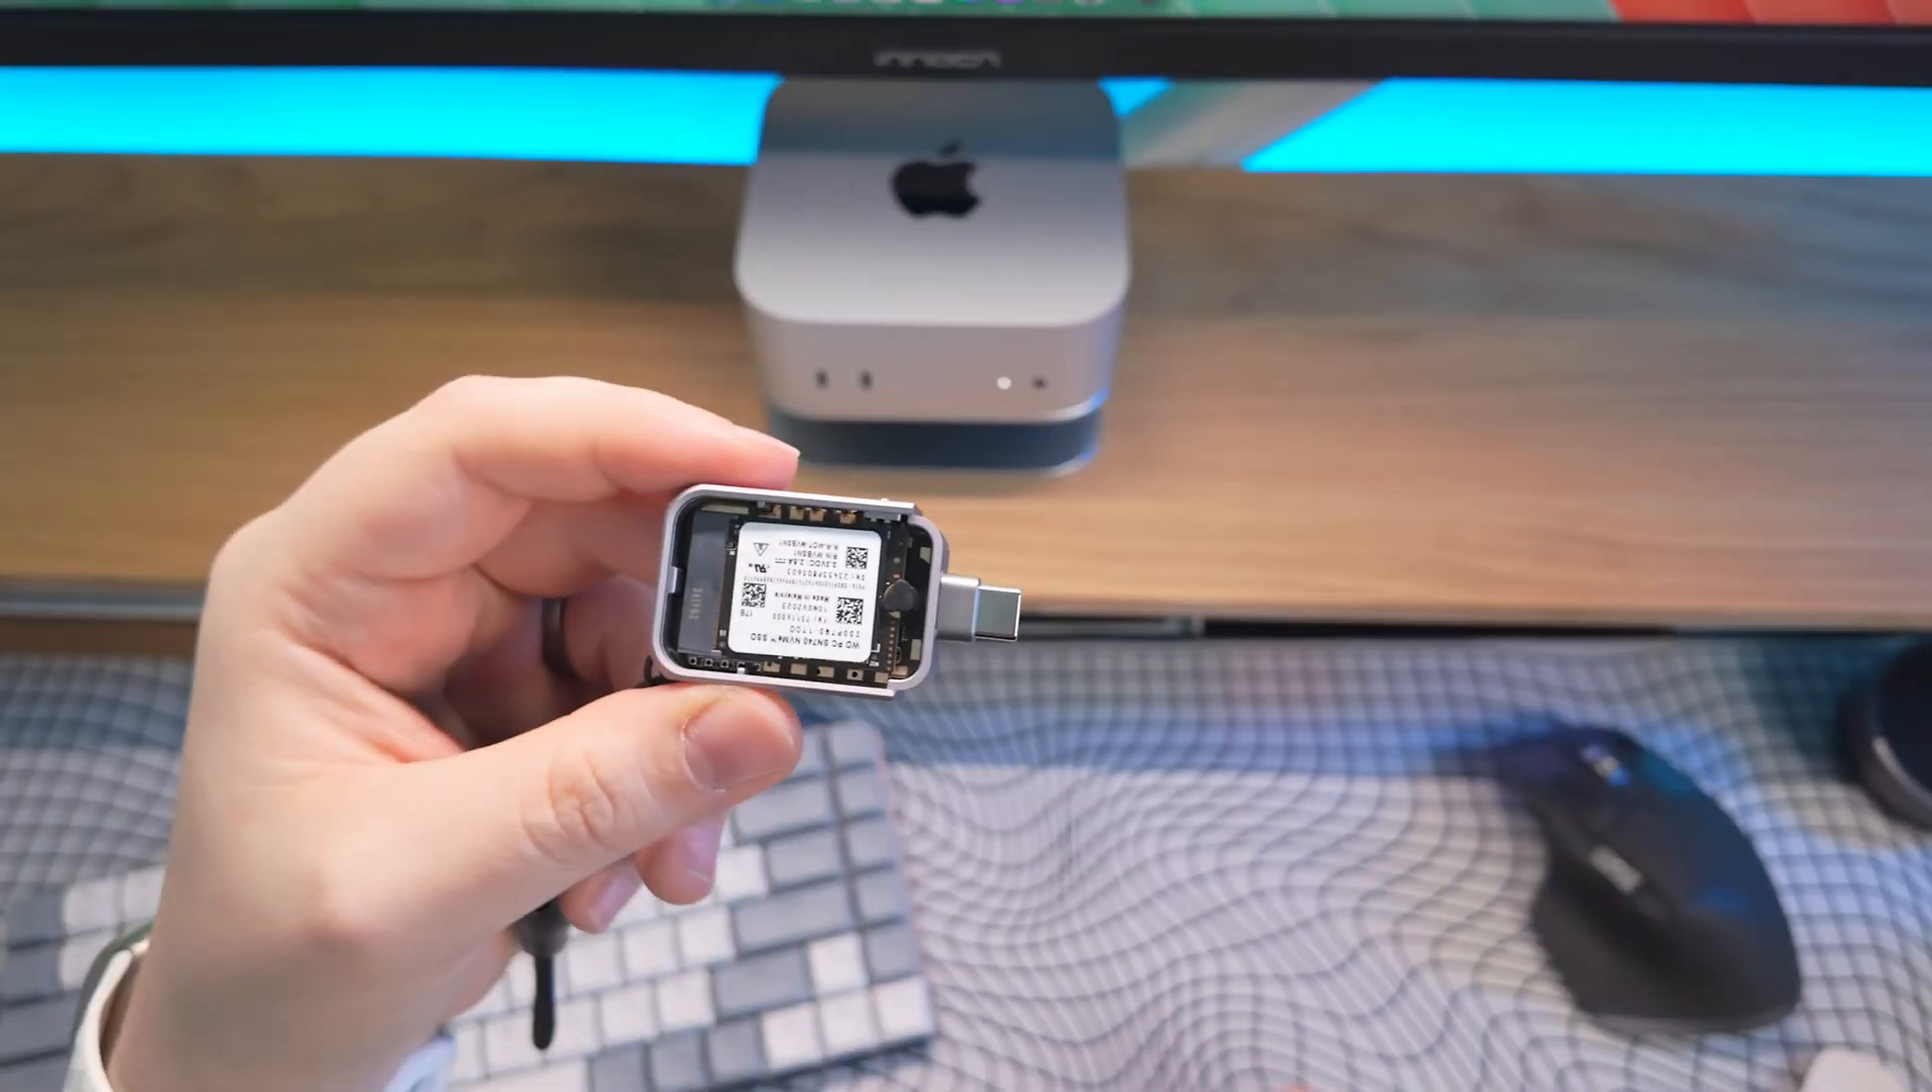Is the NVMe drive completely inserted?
Yes.